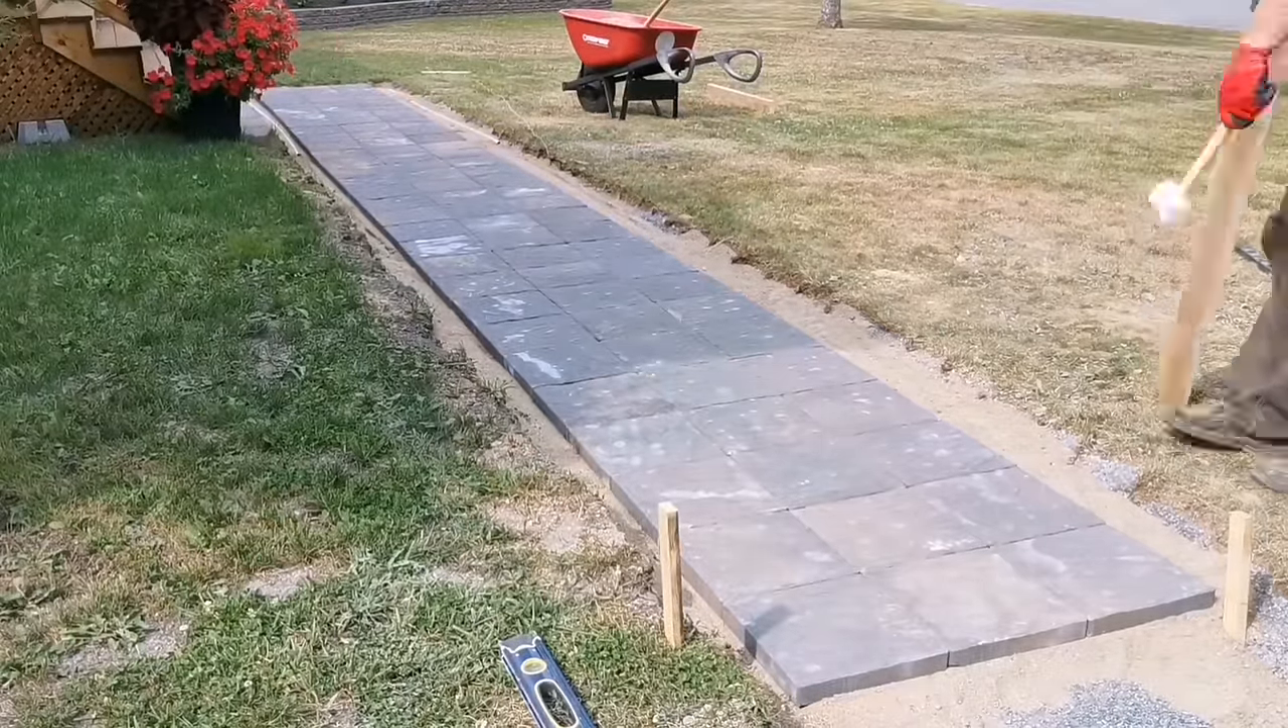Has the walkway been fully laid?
Yes.